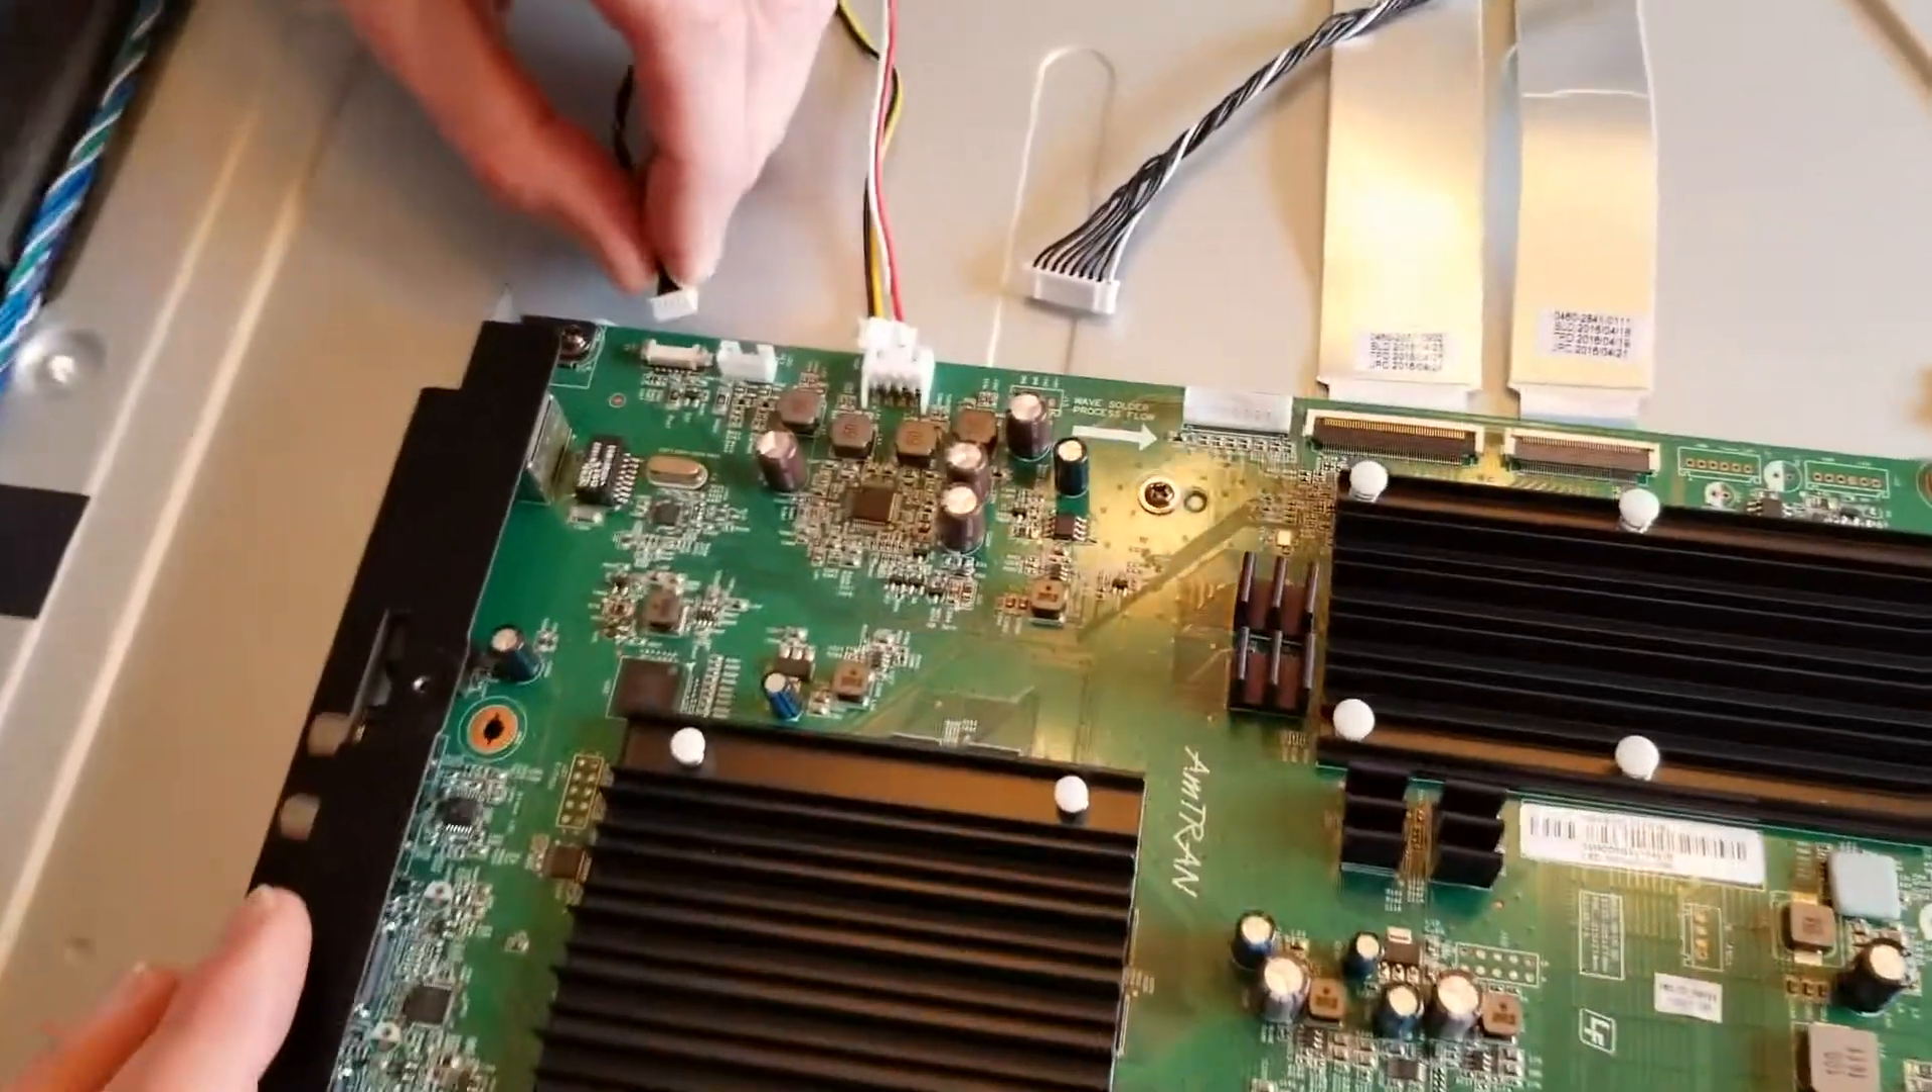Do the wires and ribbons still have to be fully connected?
Yes.